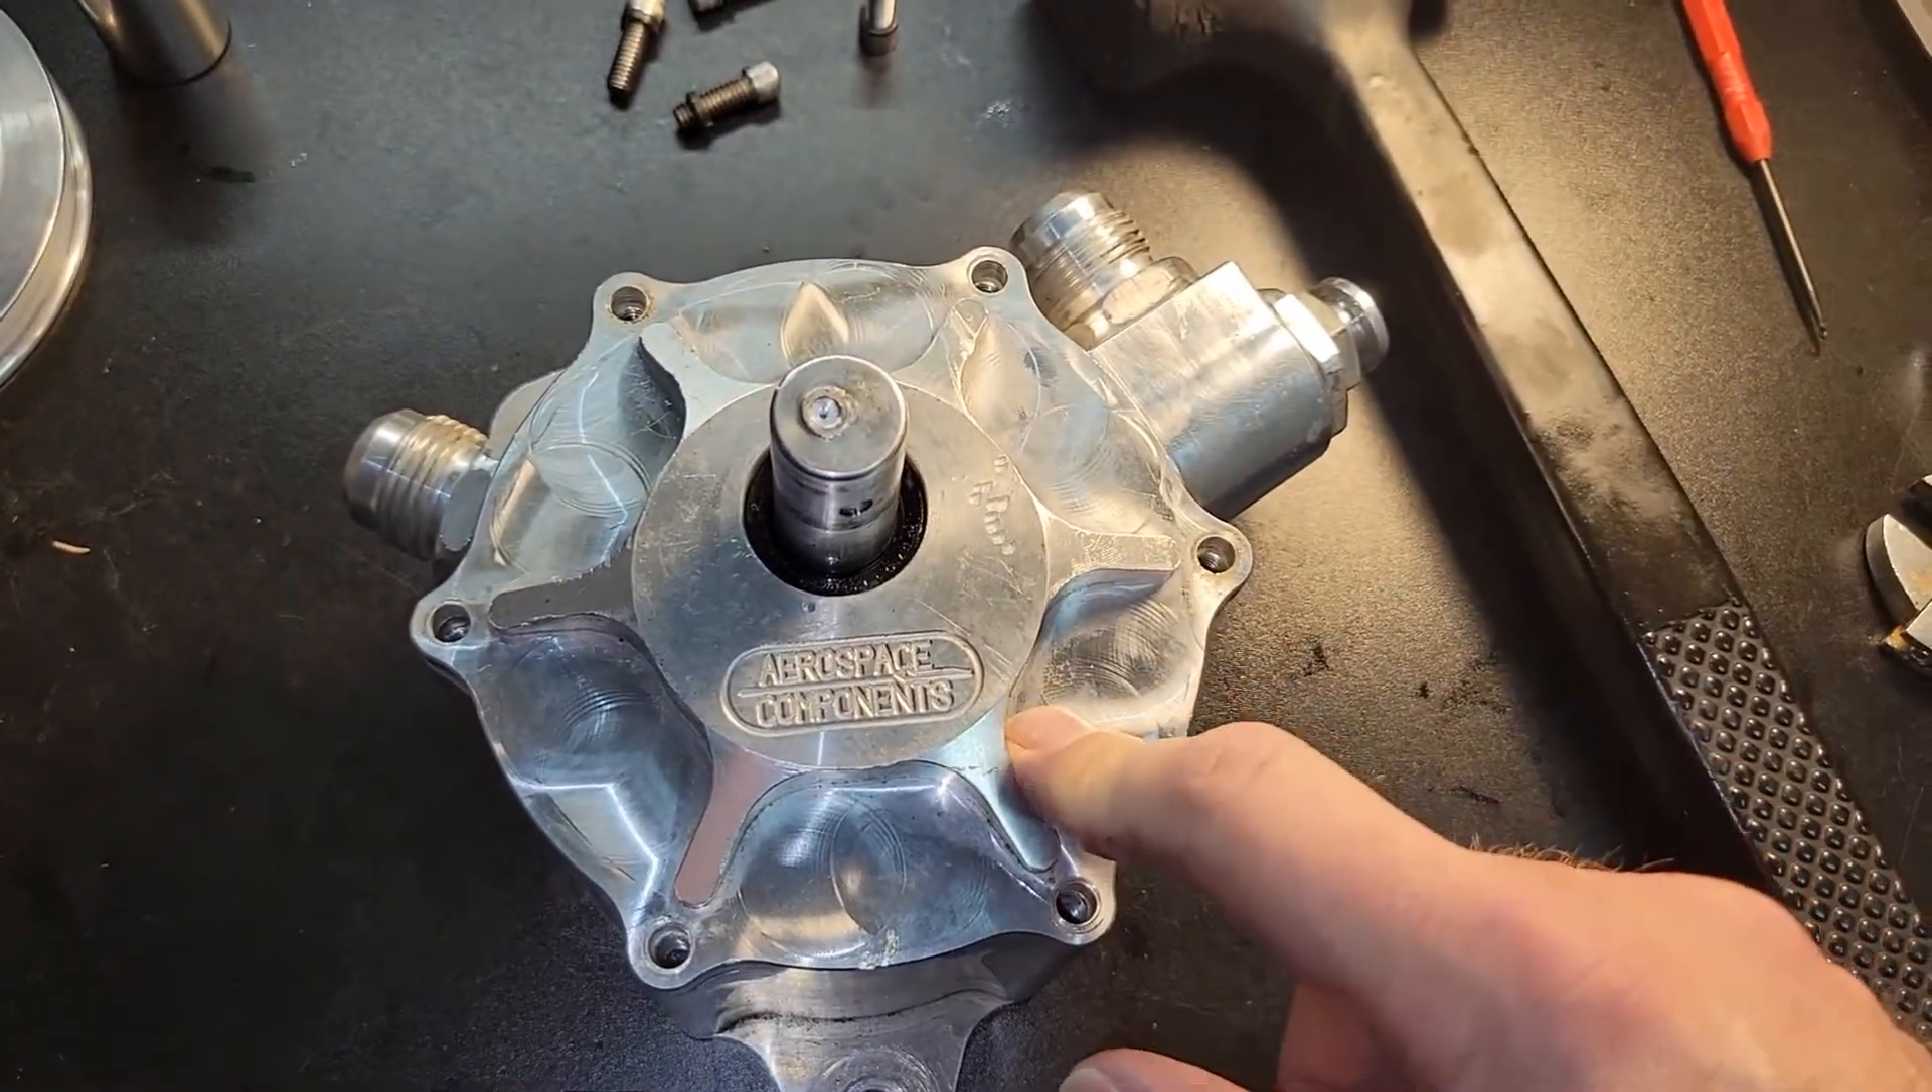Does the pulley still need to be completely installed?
Yes.